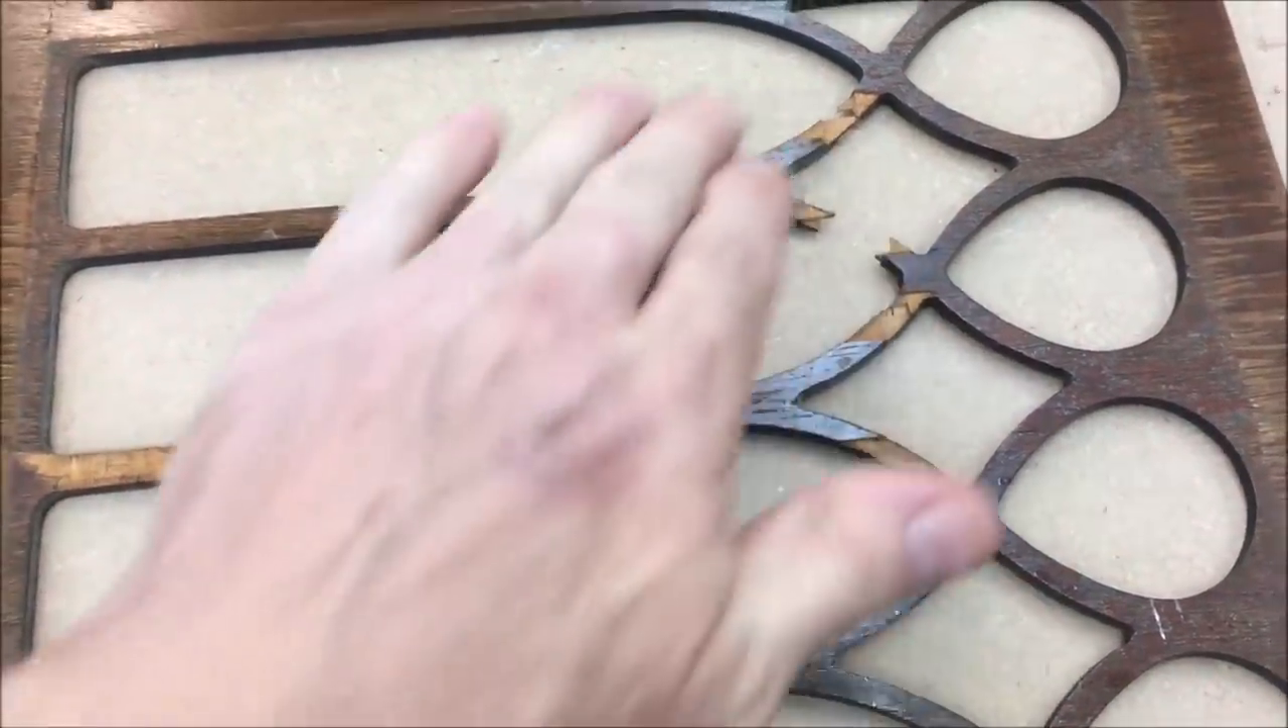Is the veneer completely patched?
No.